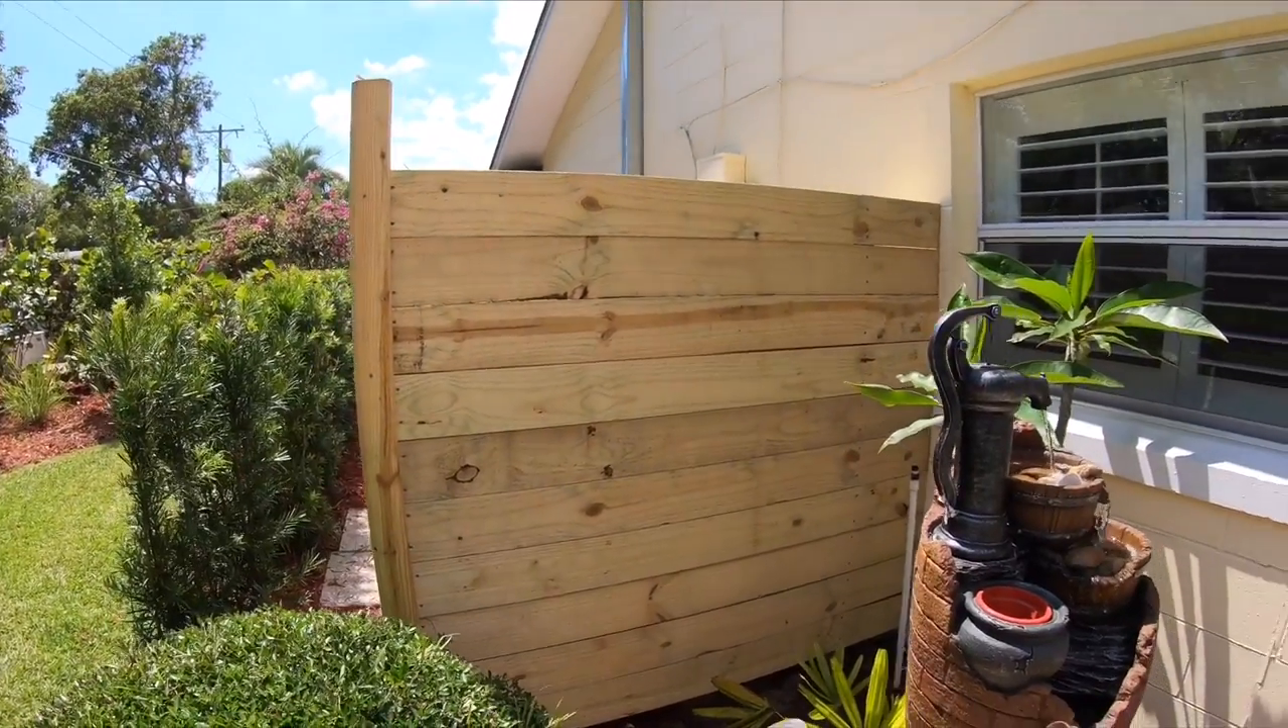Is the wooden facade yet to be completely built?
No.